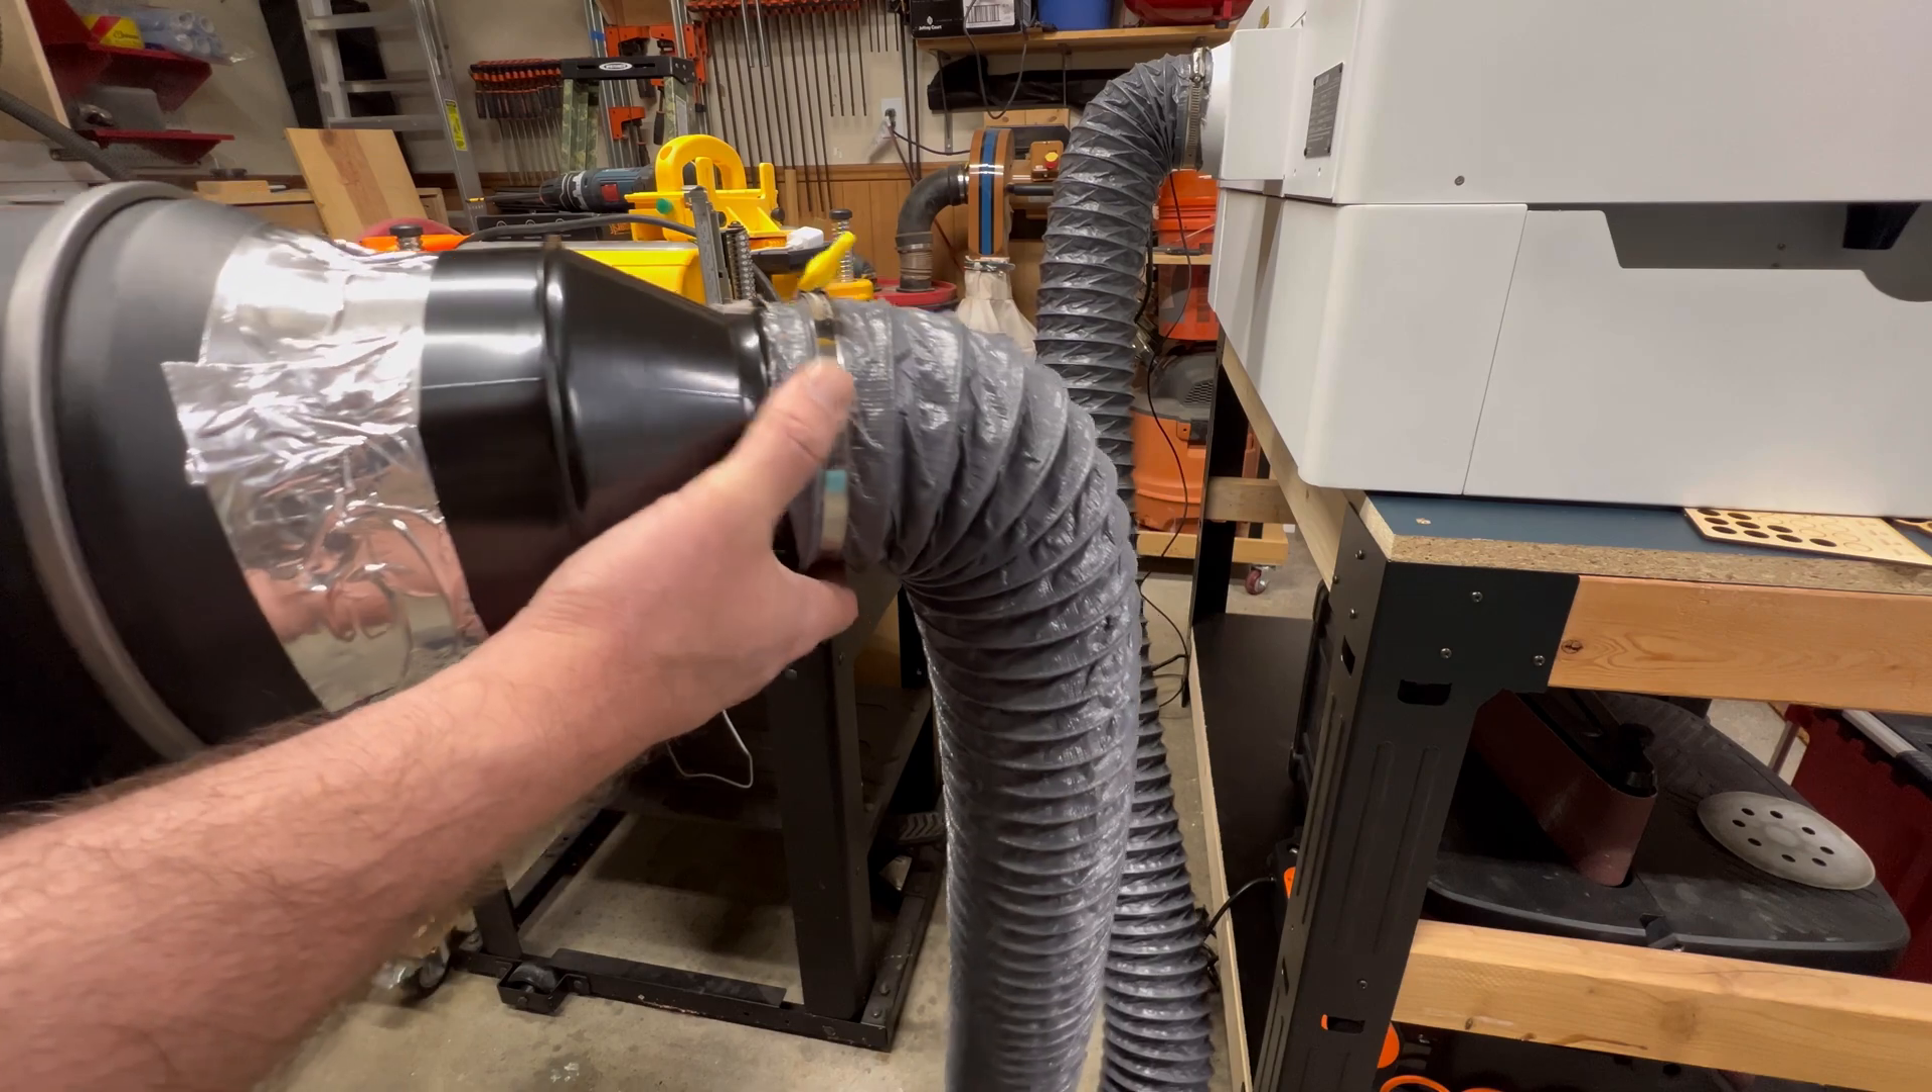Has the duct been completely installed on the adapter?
Yes.